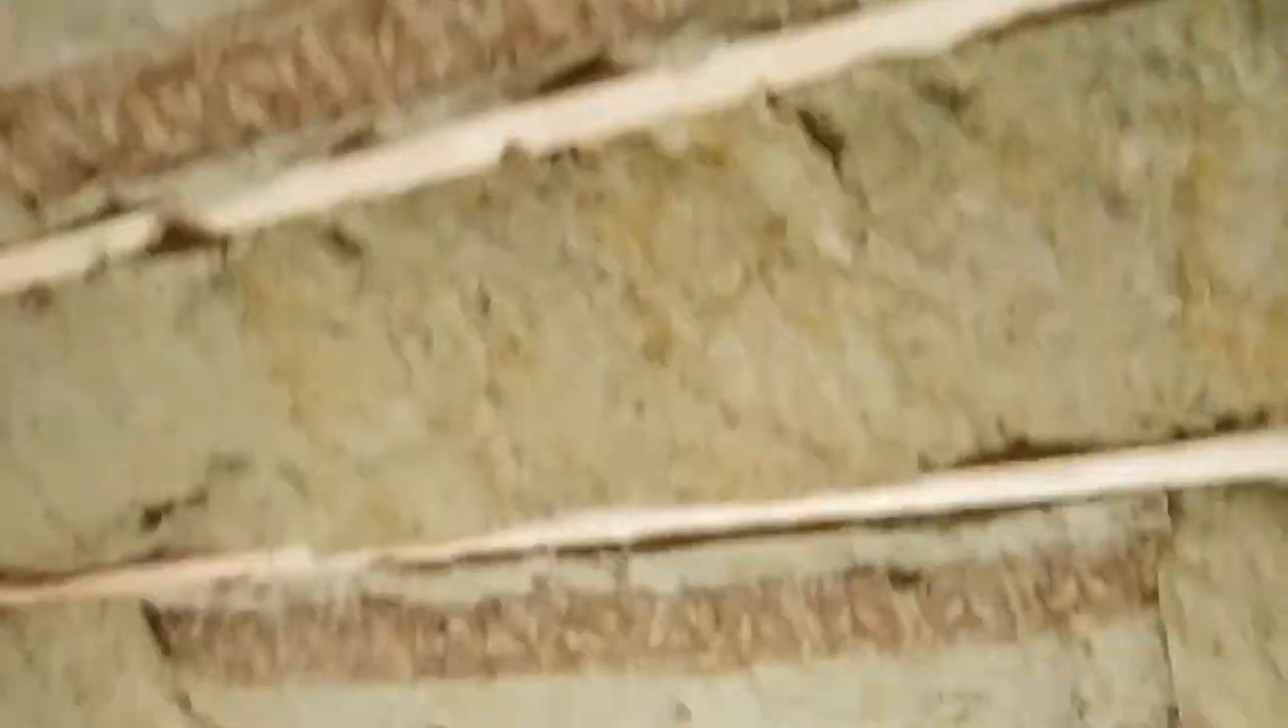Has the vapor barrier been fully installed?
No.